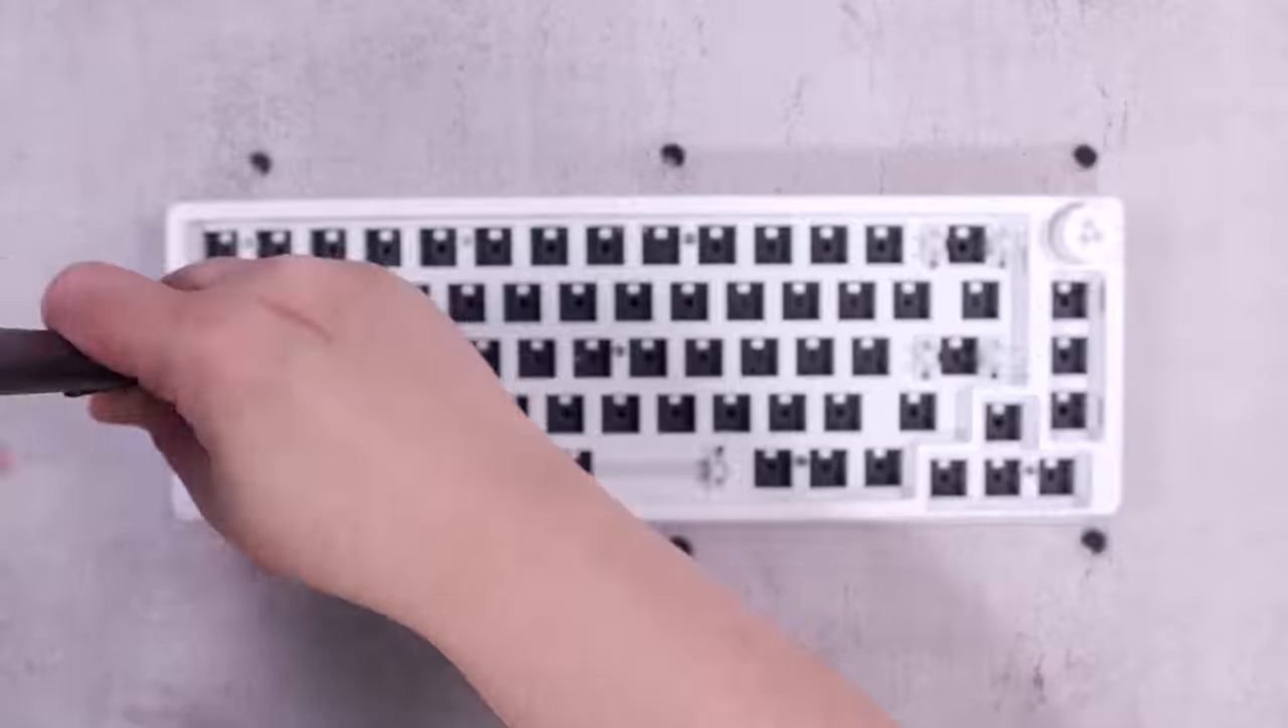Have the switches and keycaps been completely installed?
No.